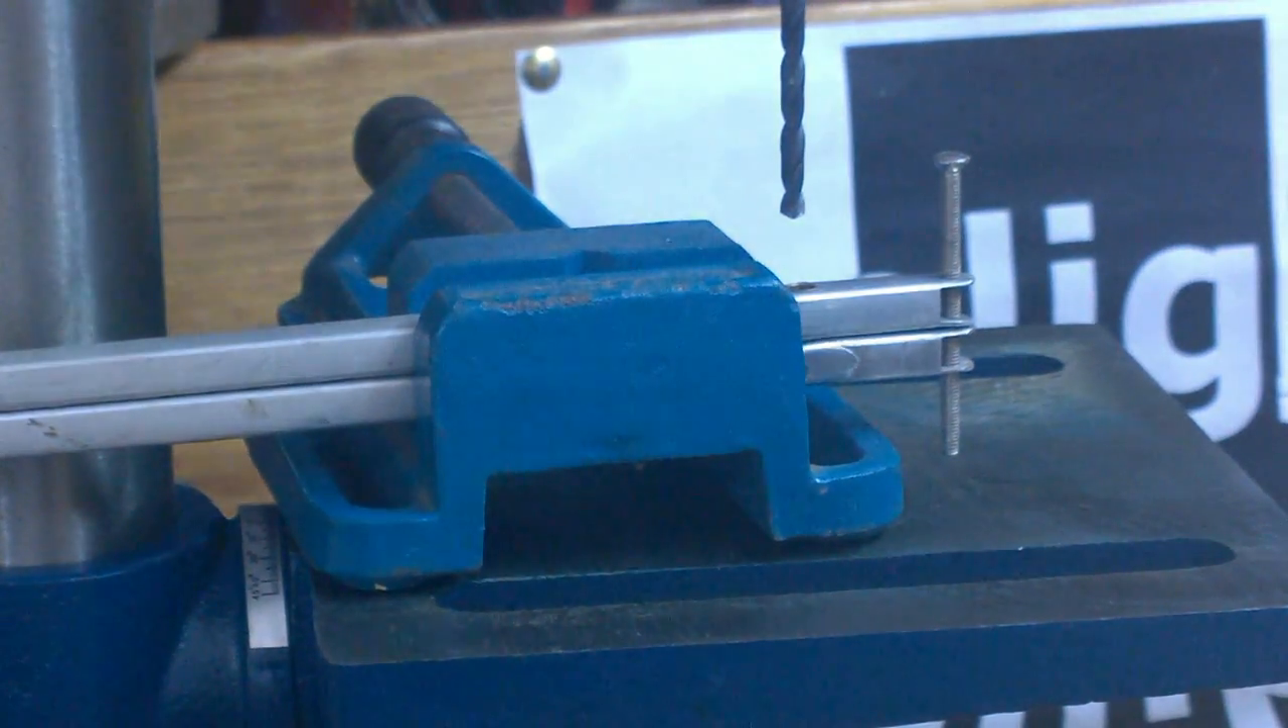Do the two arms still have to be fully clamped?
No.